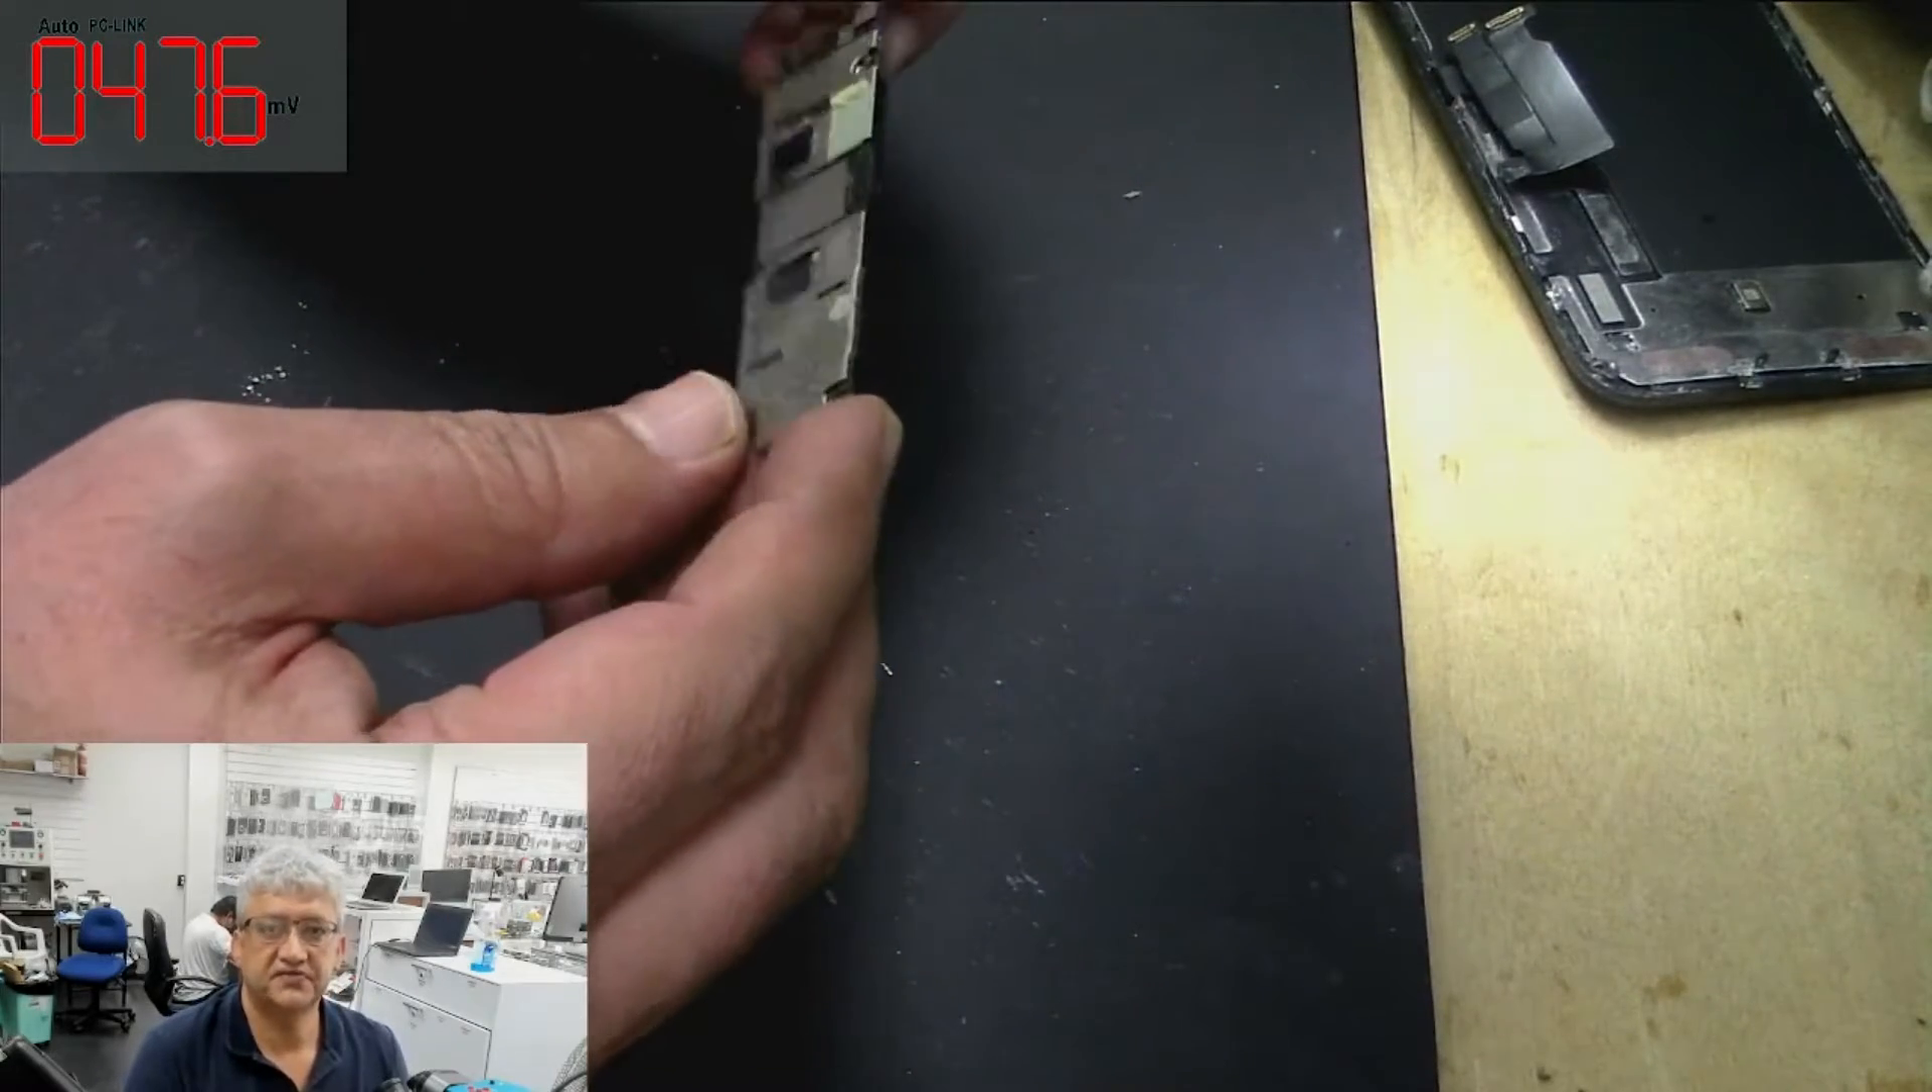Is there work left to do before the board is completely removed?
No.